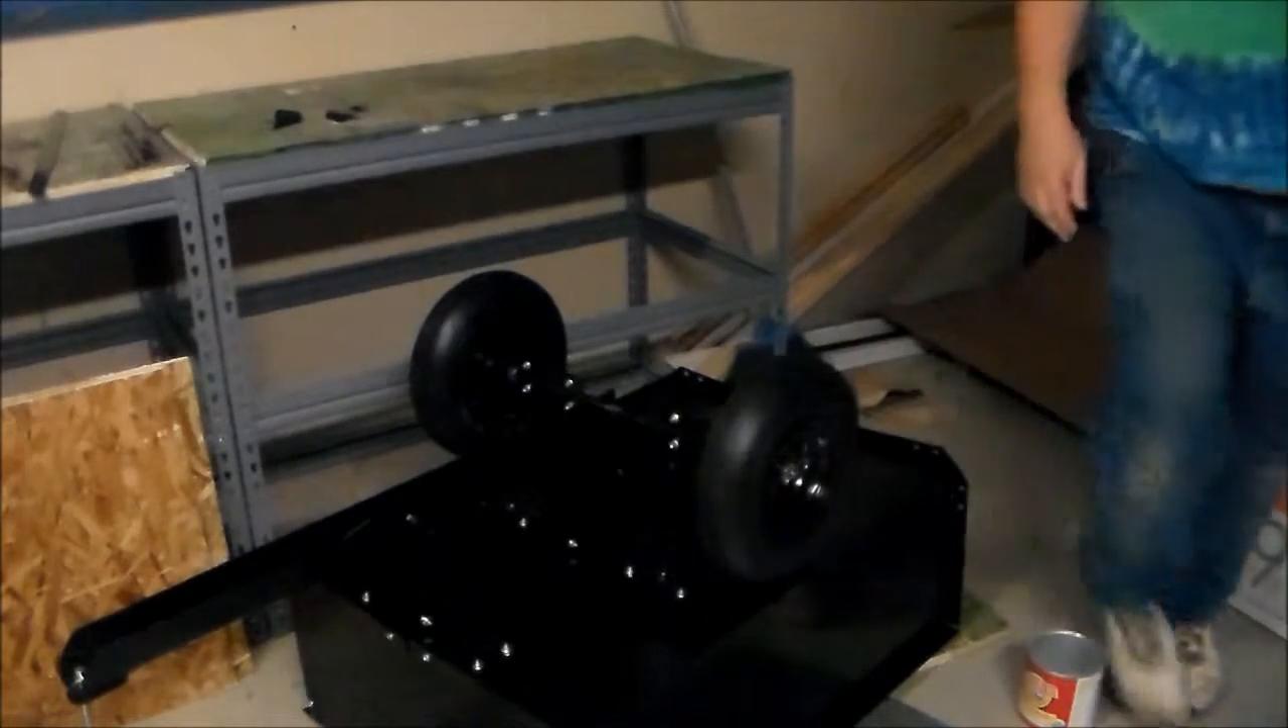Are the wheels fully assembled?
Yes.